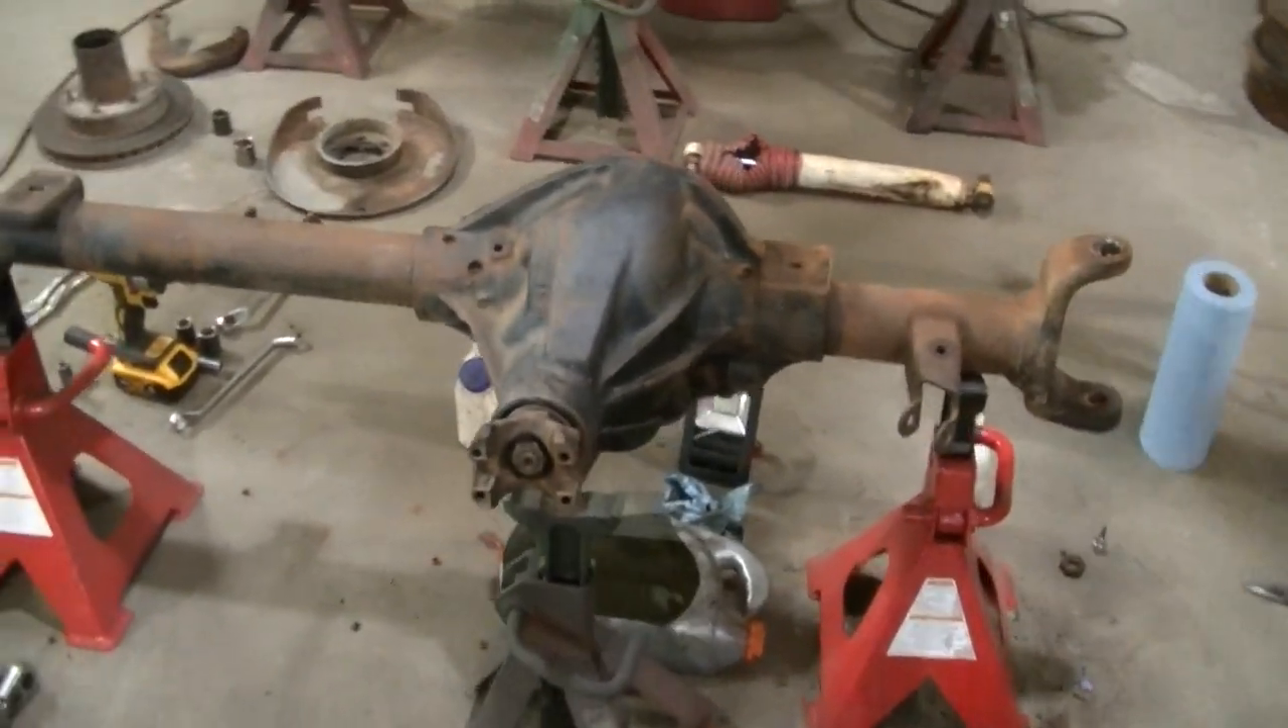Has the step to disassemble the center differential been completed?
No.